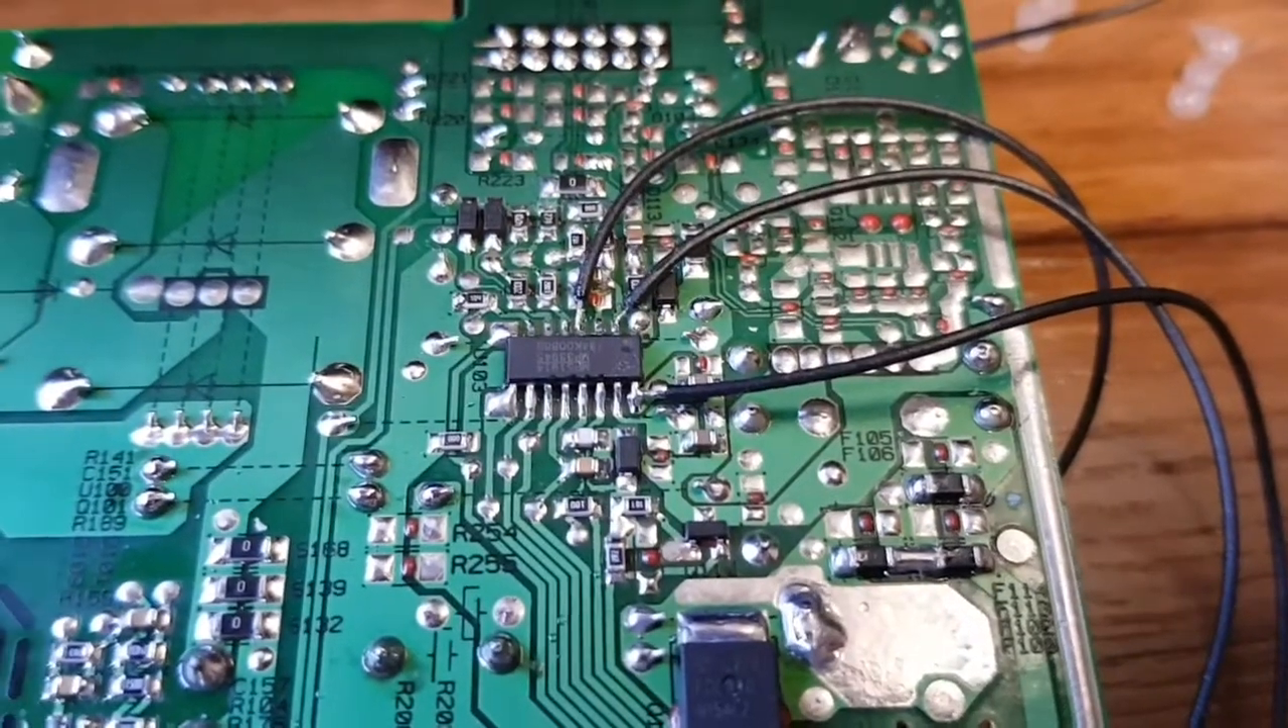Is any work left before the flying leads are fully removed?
Yes.